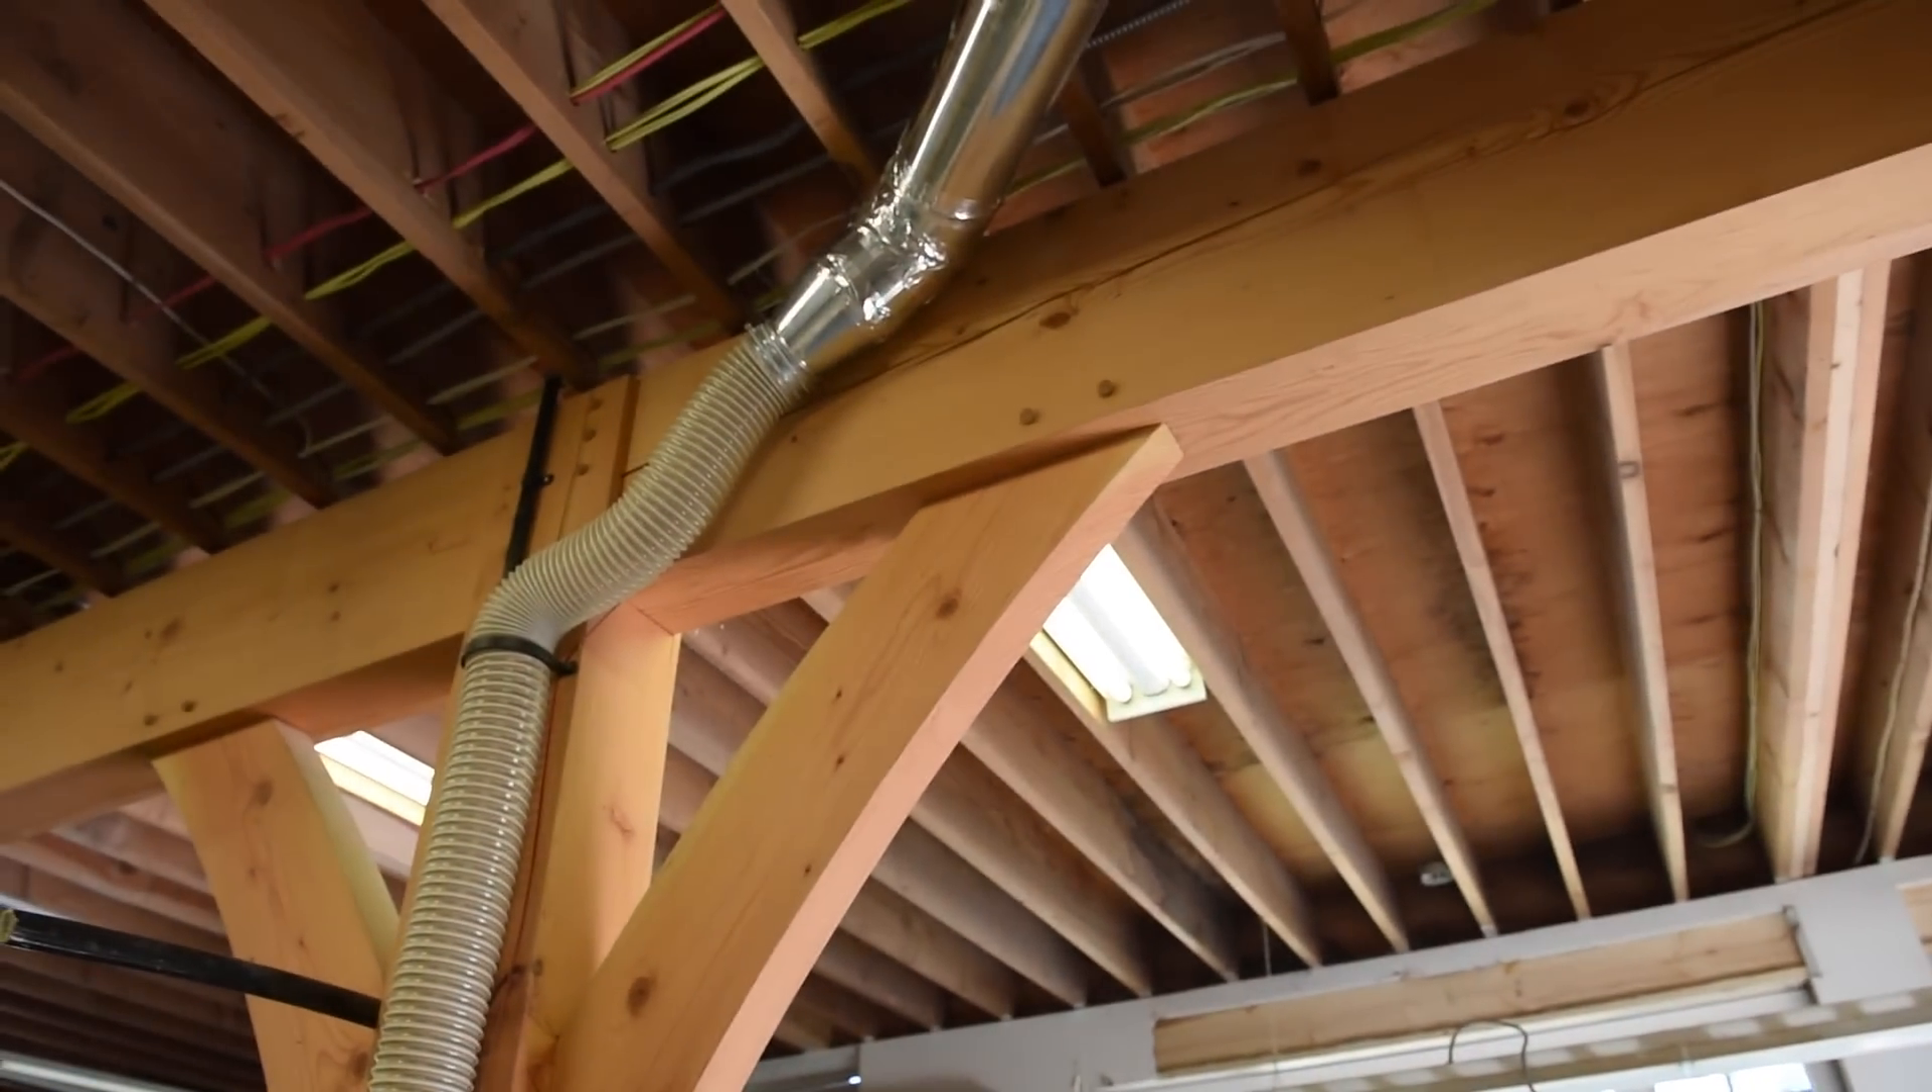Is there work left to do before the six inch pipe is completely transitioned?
No.